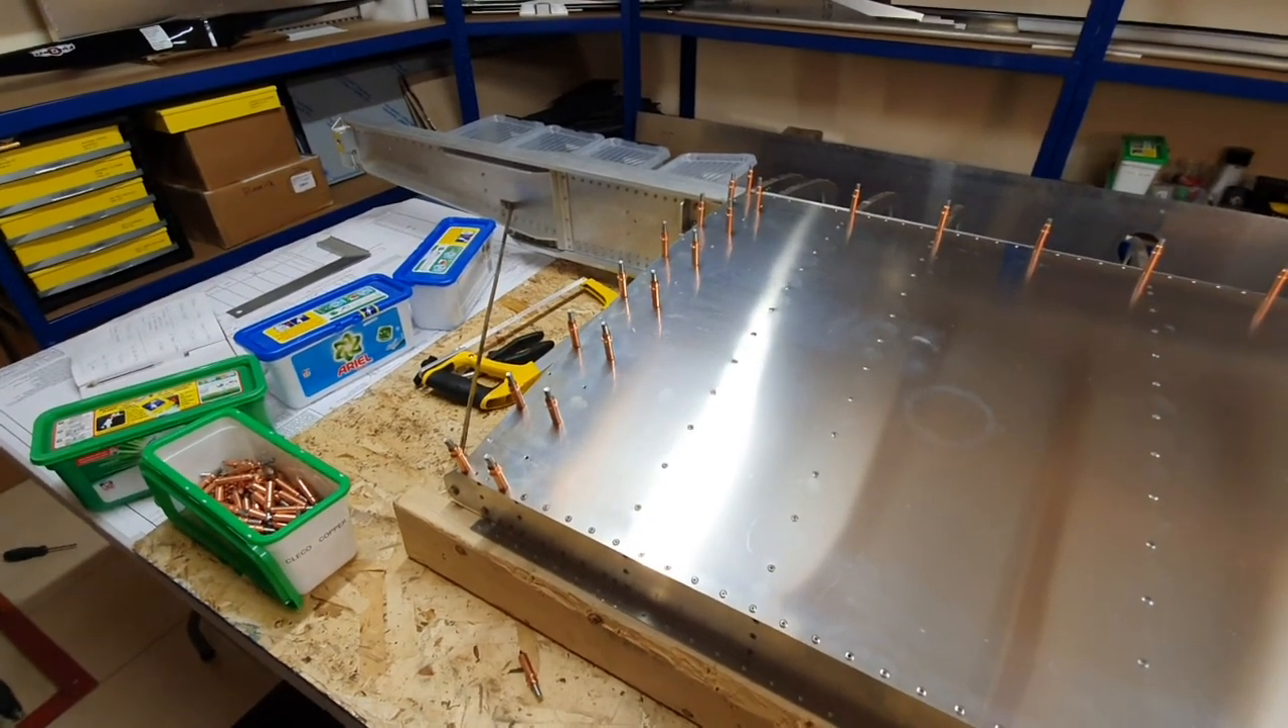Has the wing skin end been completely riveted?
No.